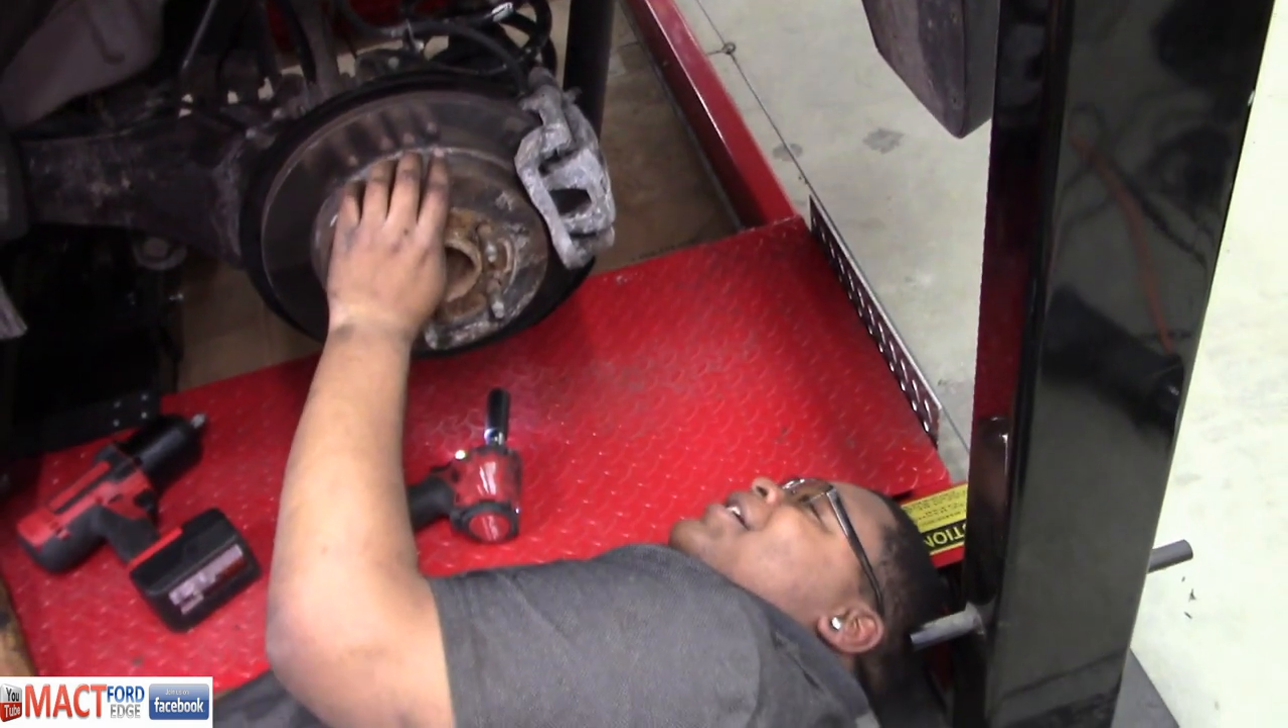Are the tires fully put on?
No.